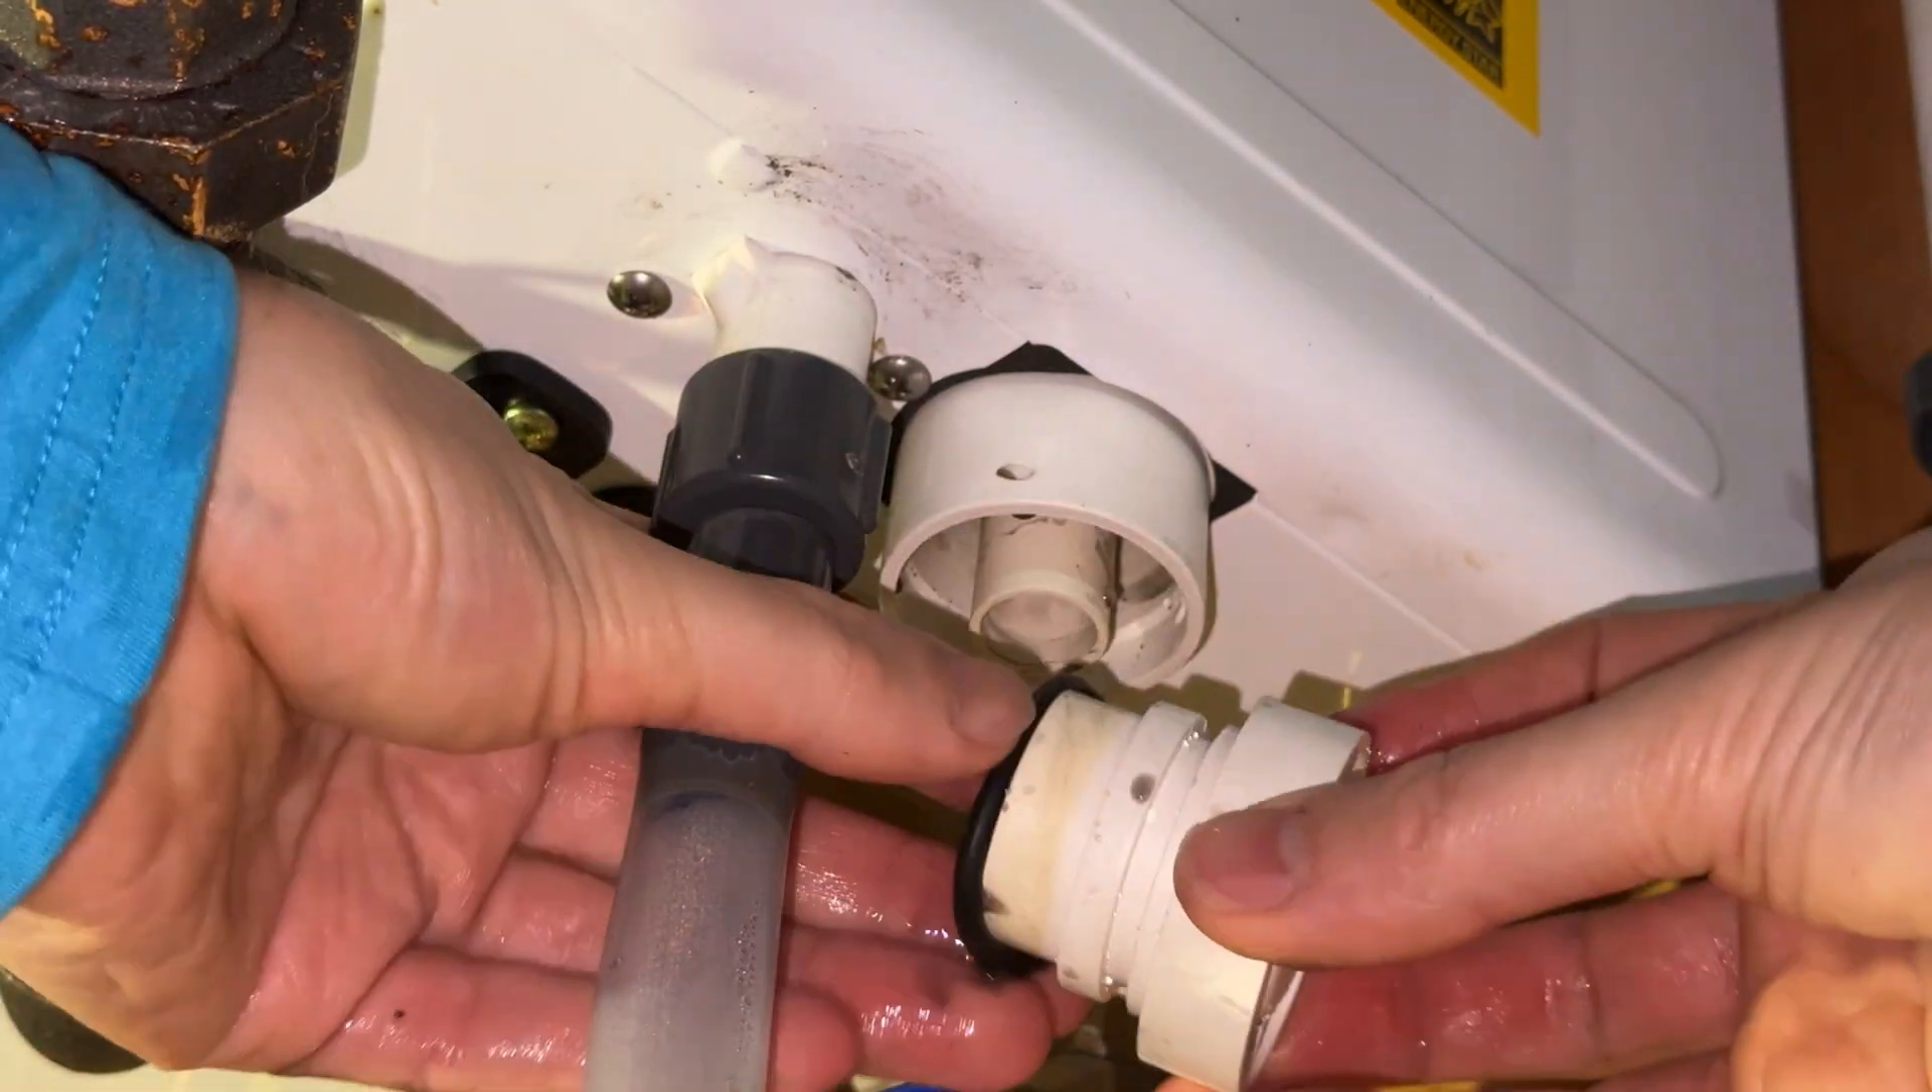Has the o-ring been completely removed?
No.